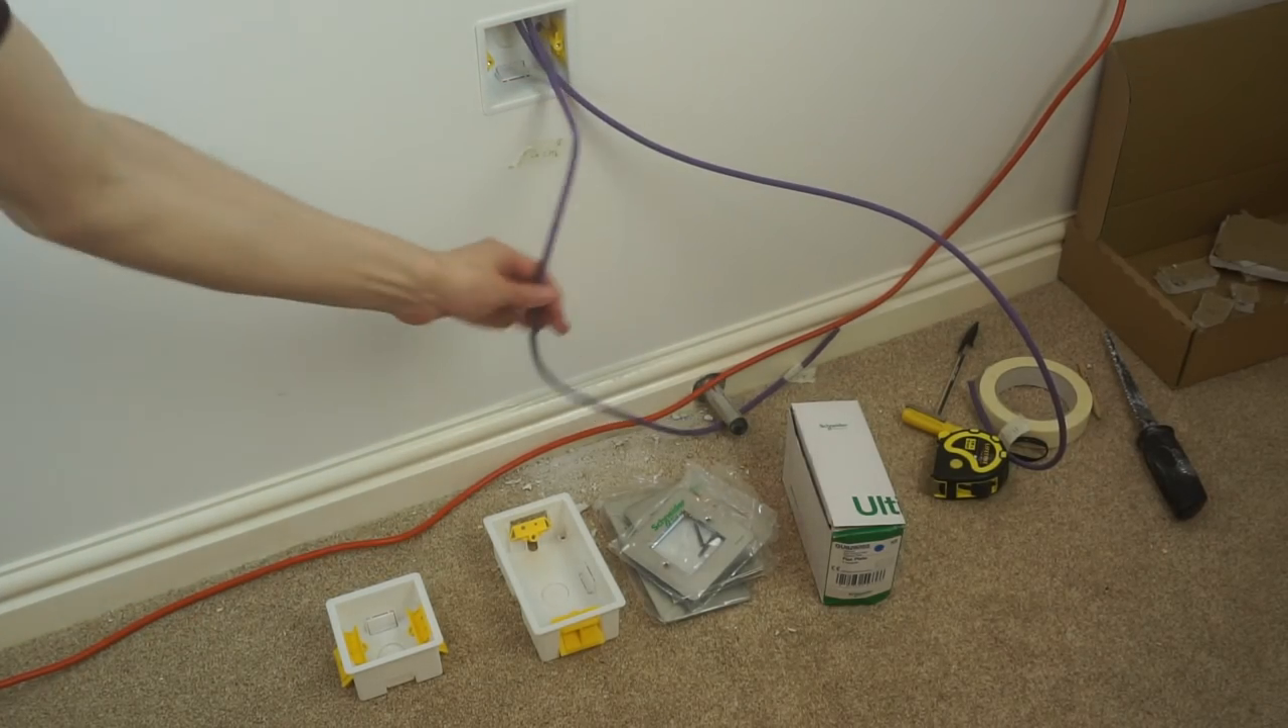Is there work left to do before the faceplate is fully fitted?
Yes.